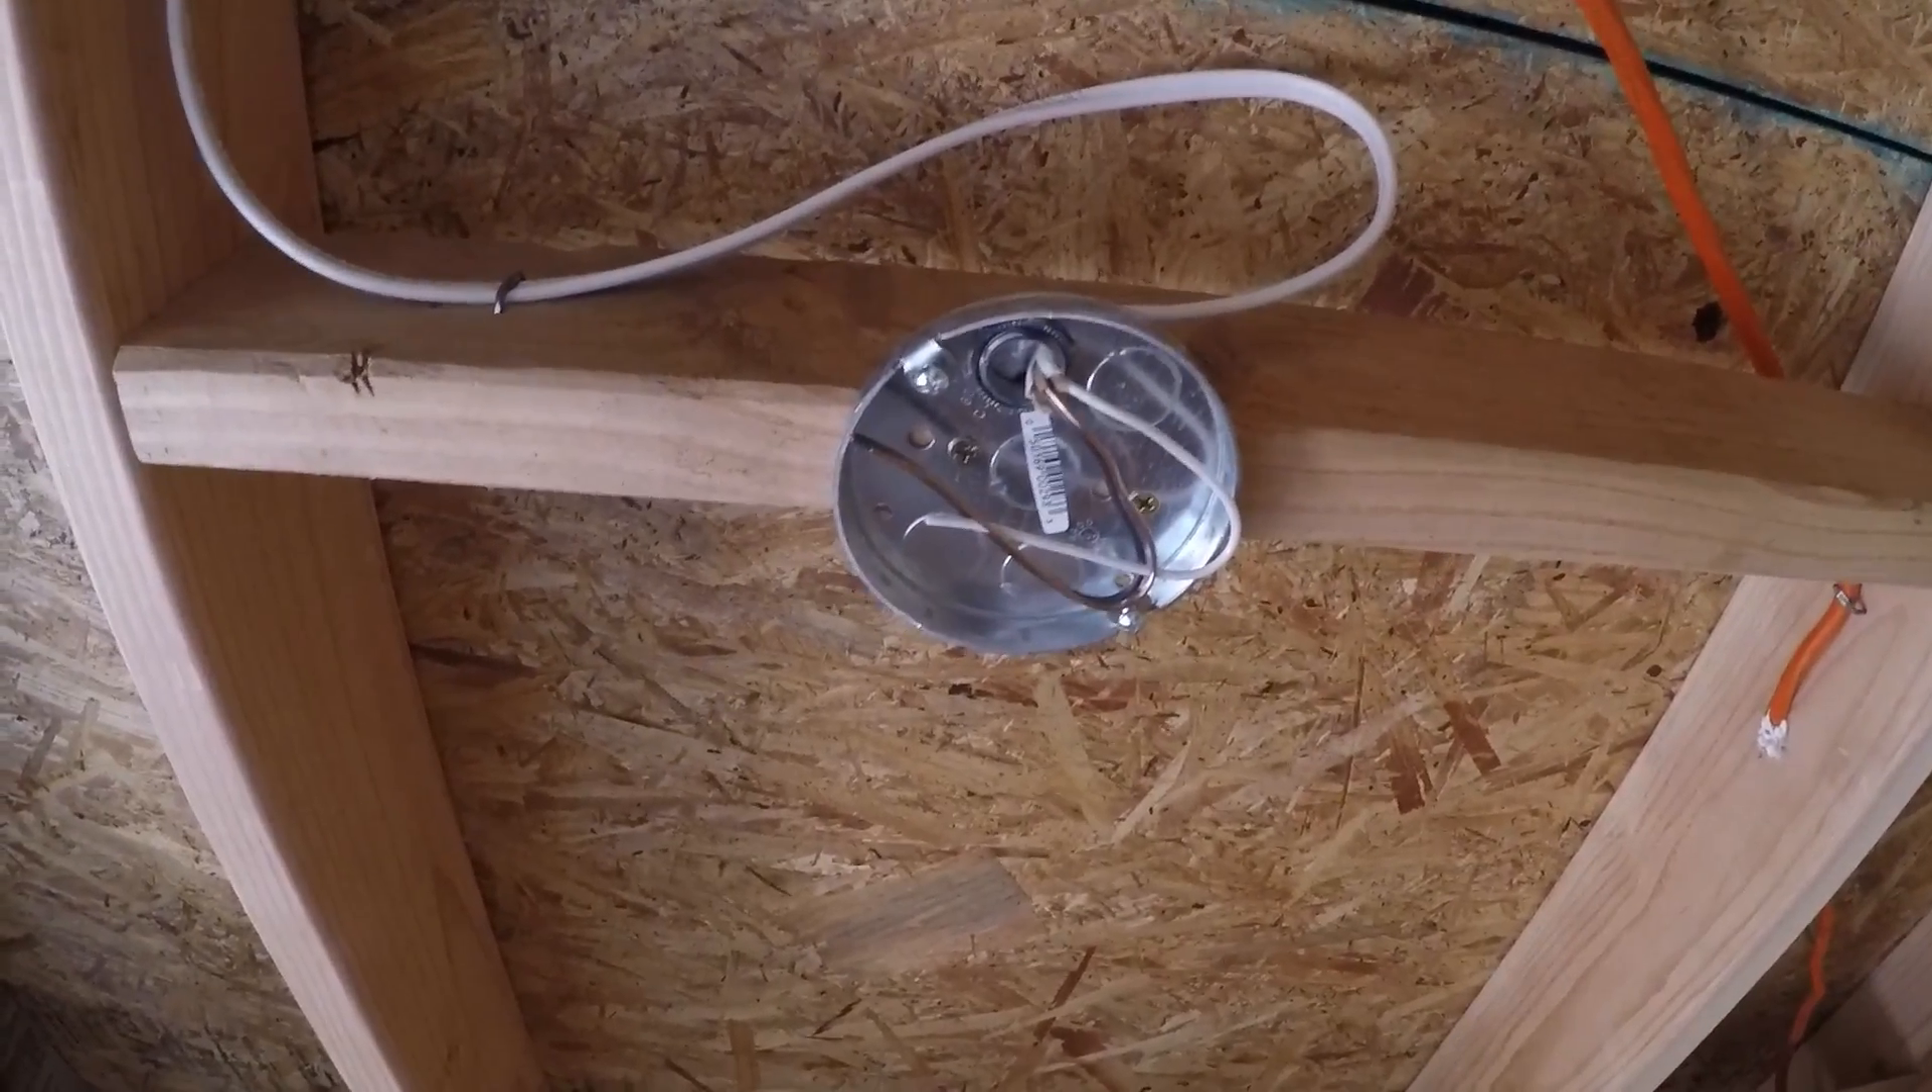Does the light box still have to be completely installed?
No.